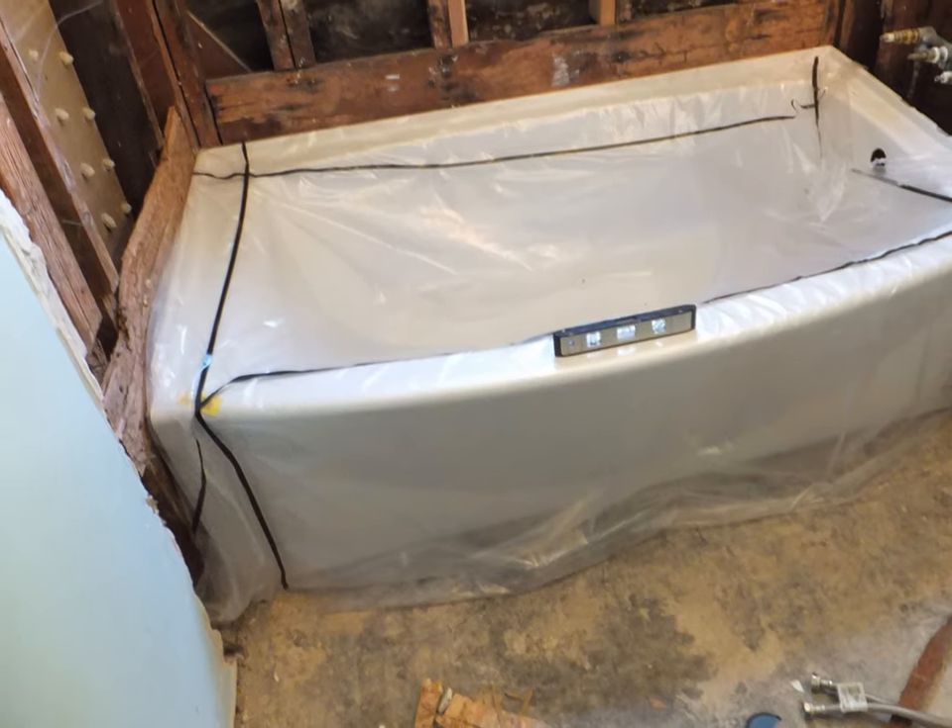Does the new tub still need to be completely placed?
No.